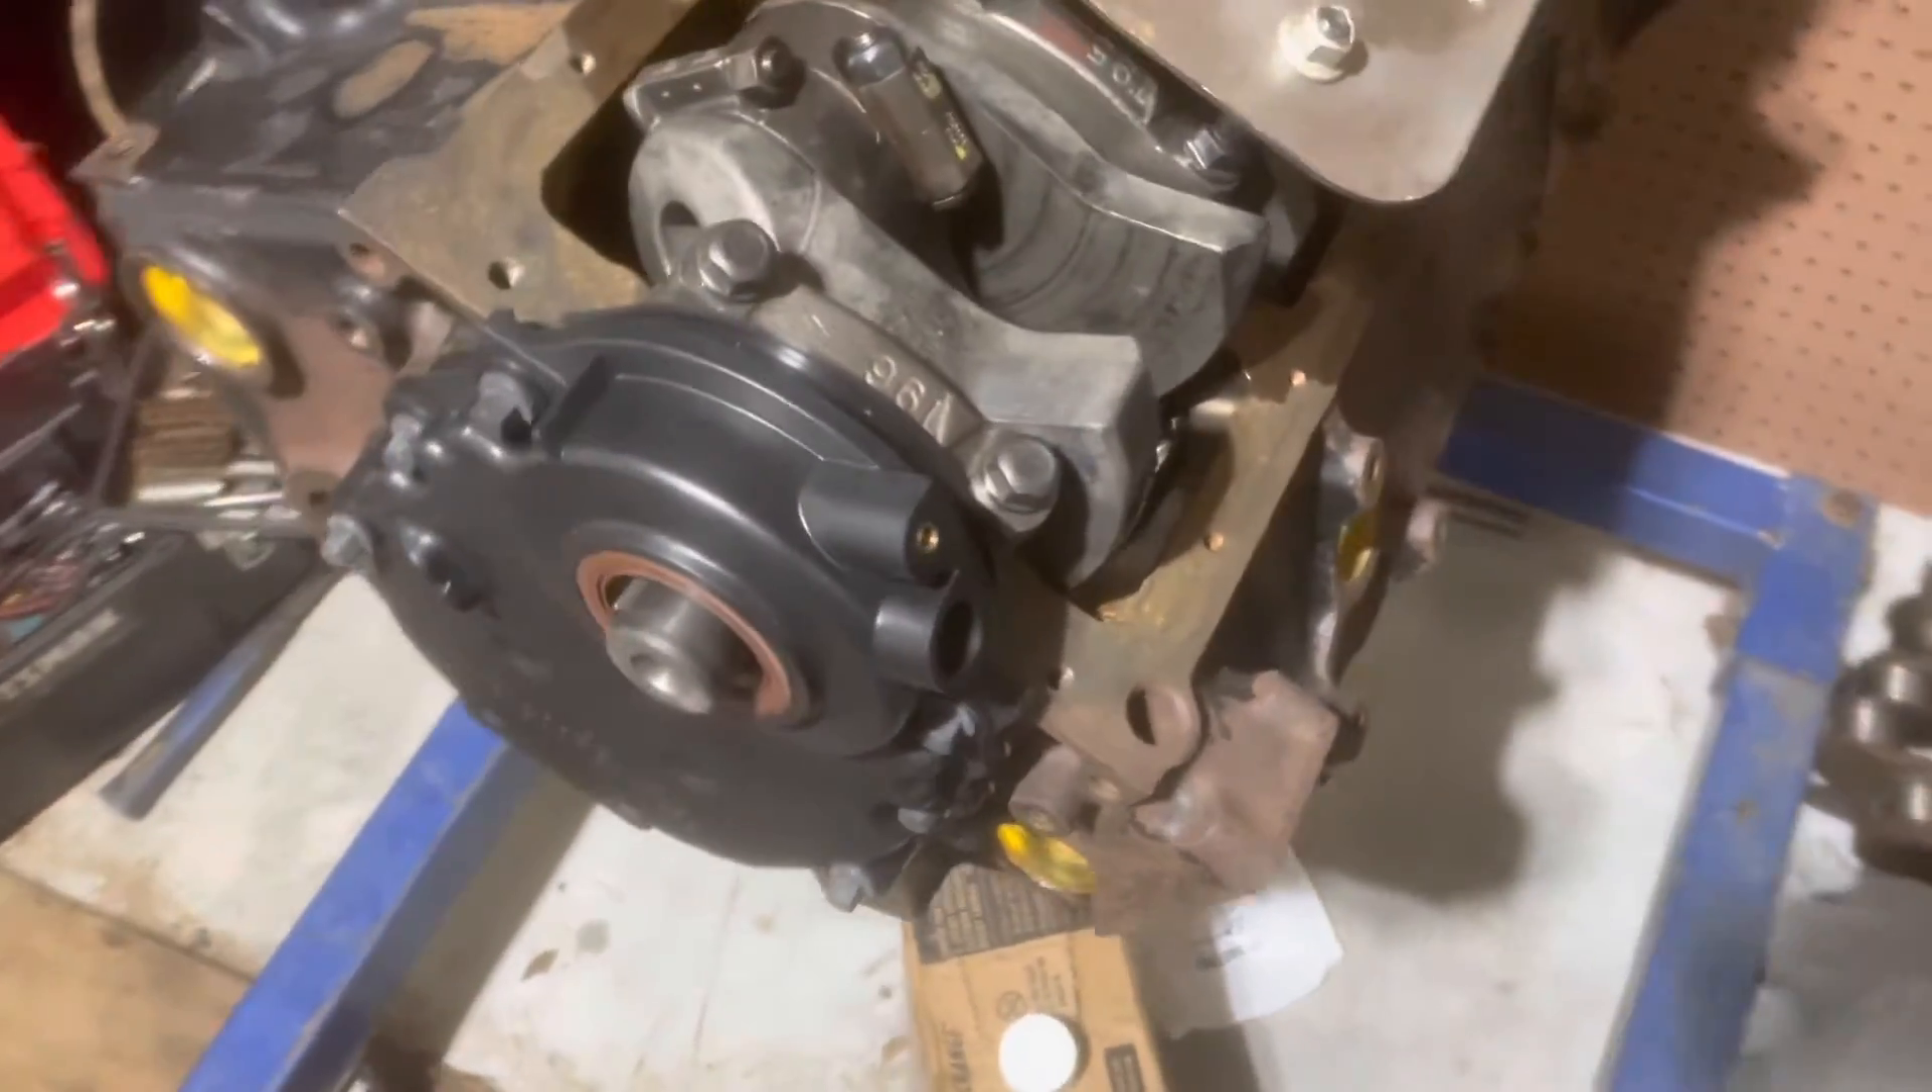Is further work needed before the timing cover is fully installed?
No.